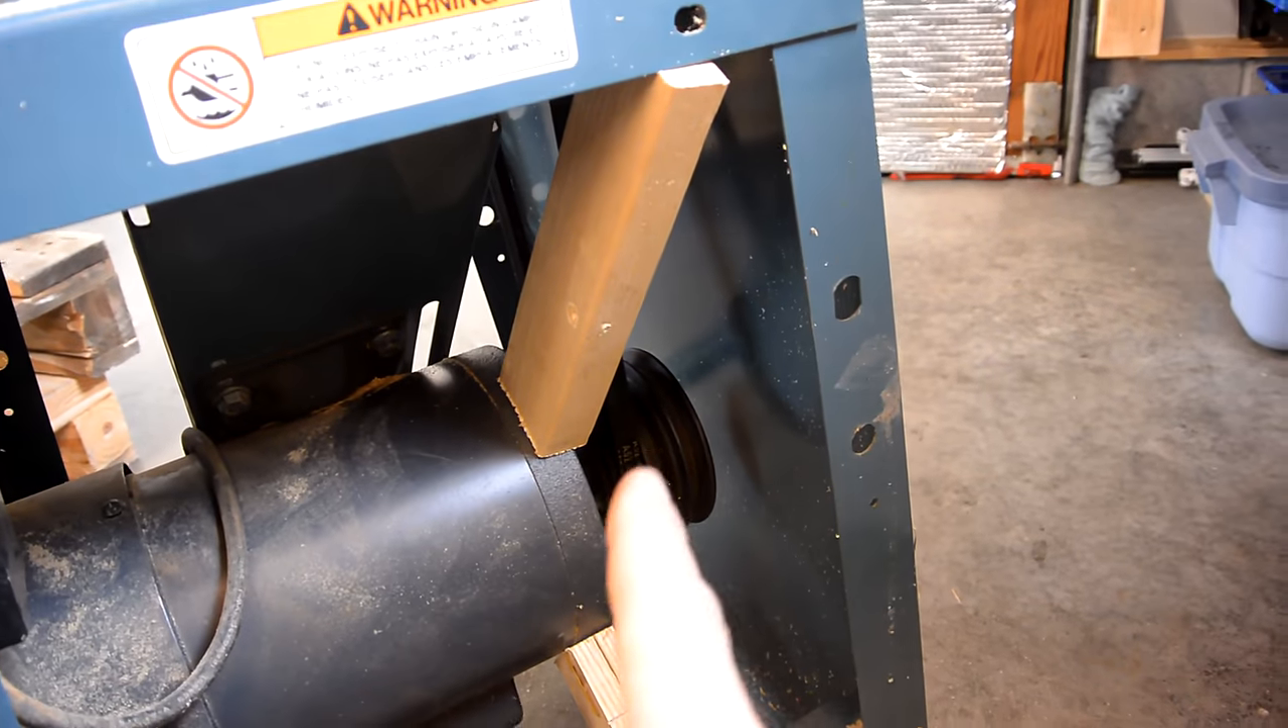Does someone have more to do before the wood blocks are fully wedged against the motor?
No.